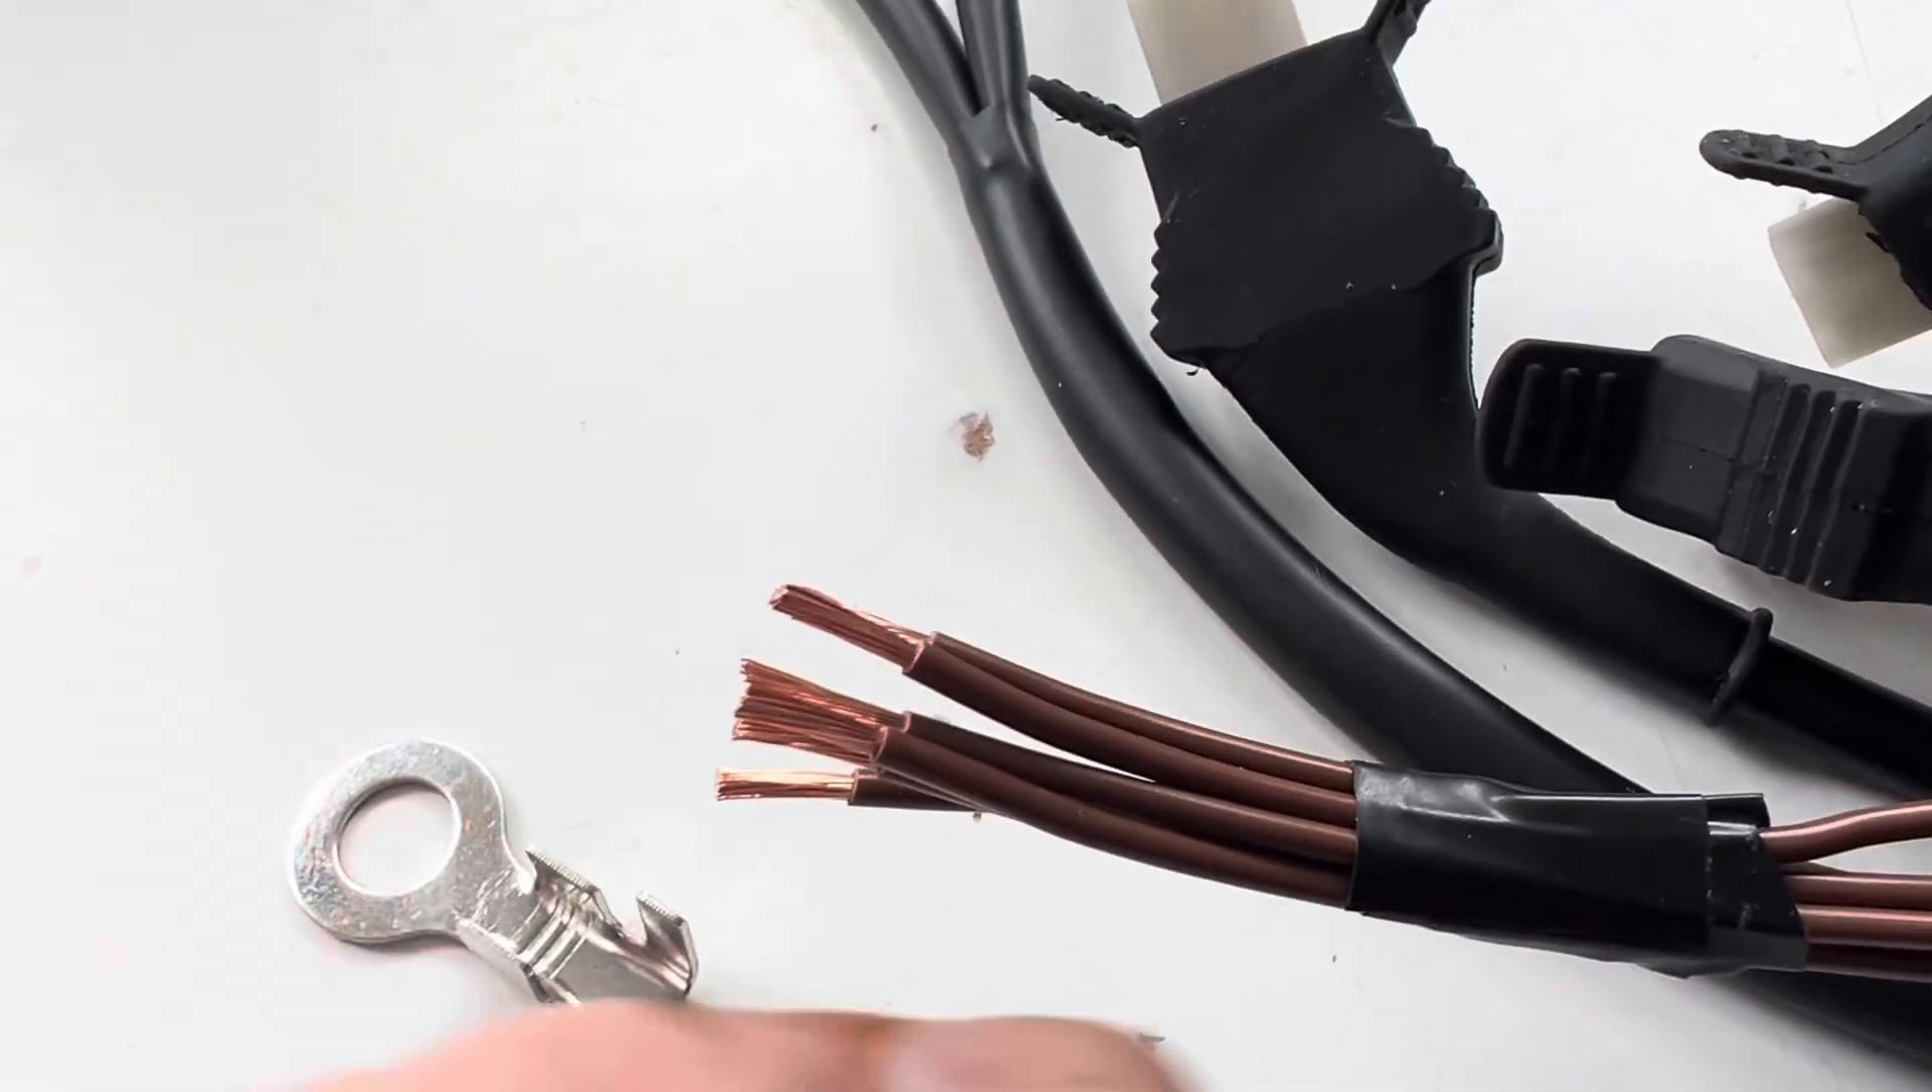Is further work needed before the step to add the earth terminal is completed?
Yes.